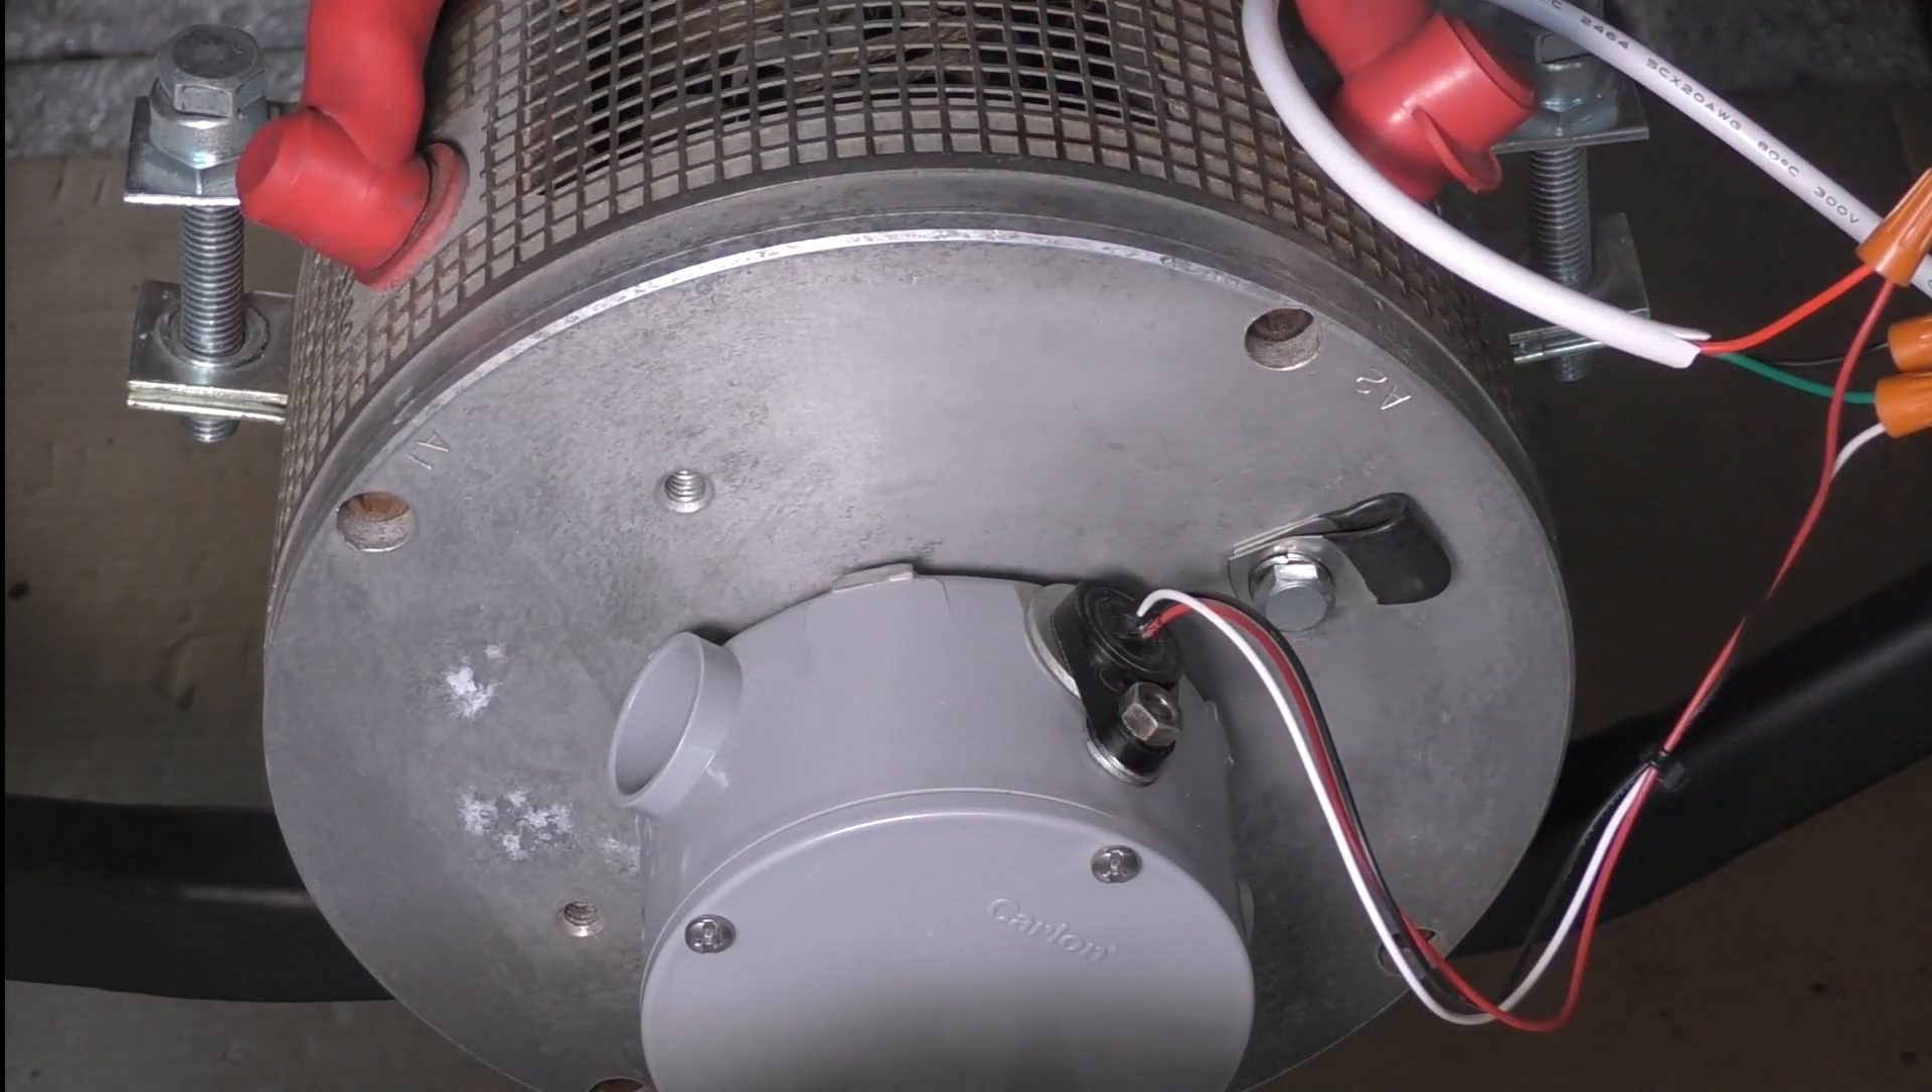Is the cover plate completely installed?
Yes.